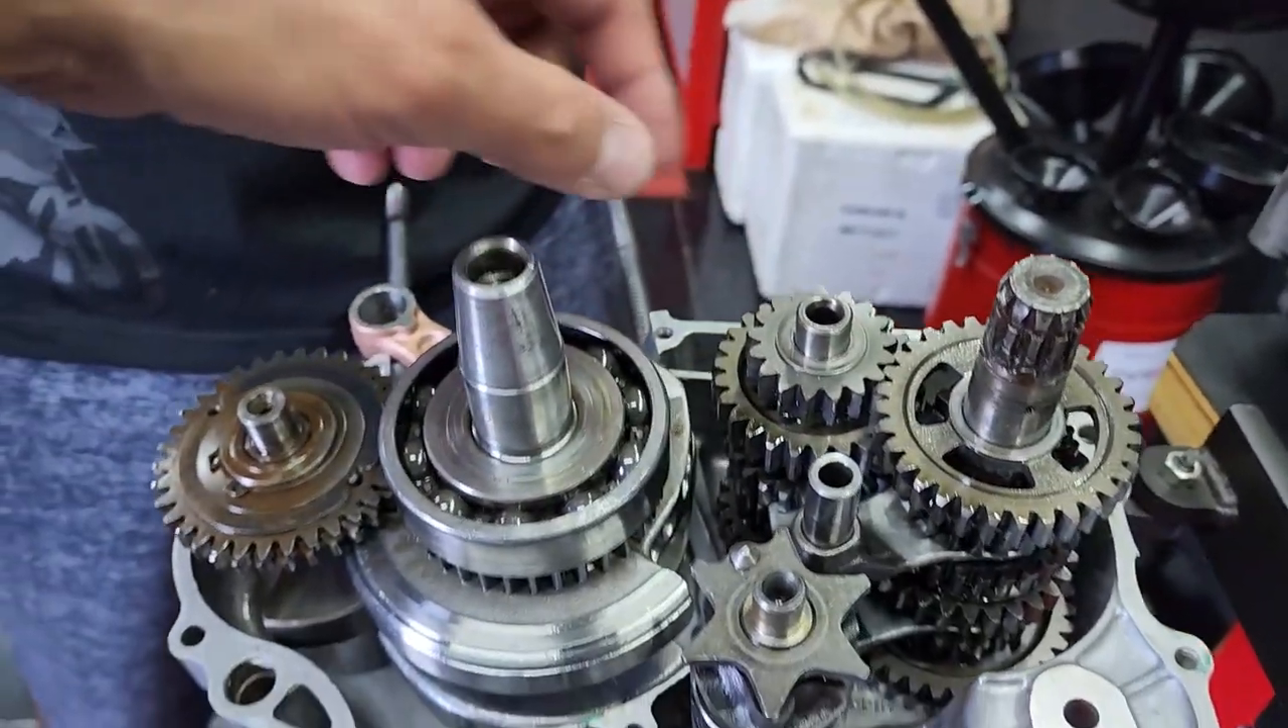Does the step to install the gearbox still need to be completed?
No.